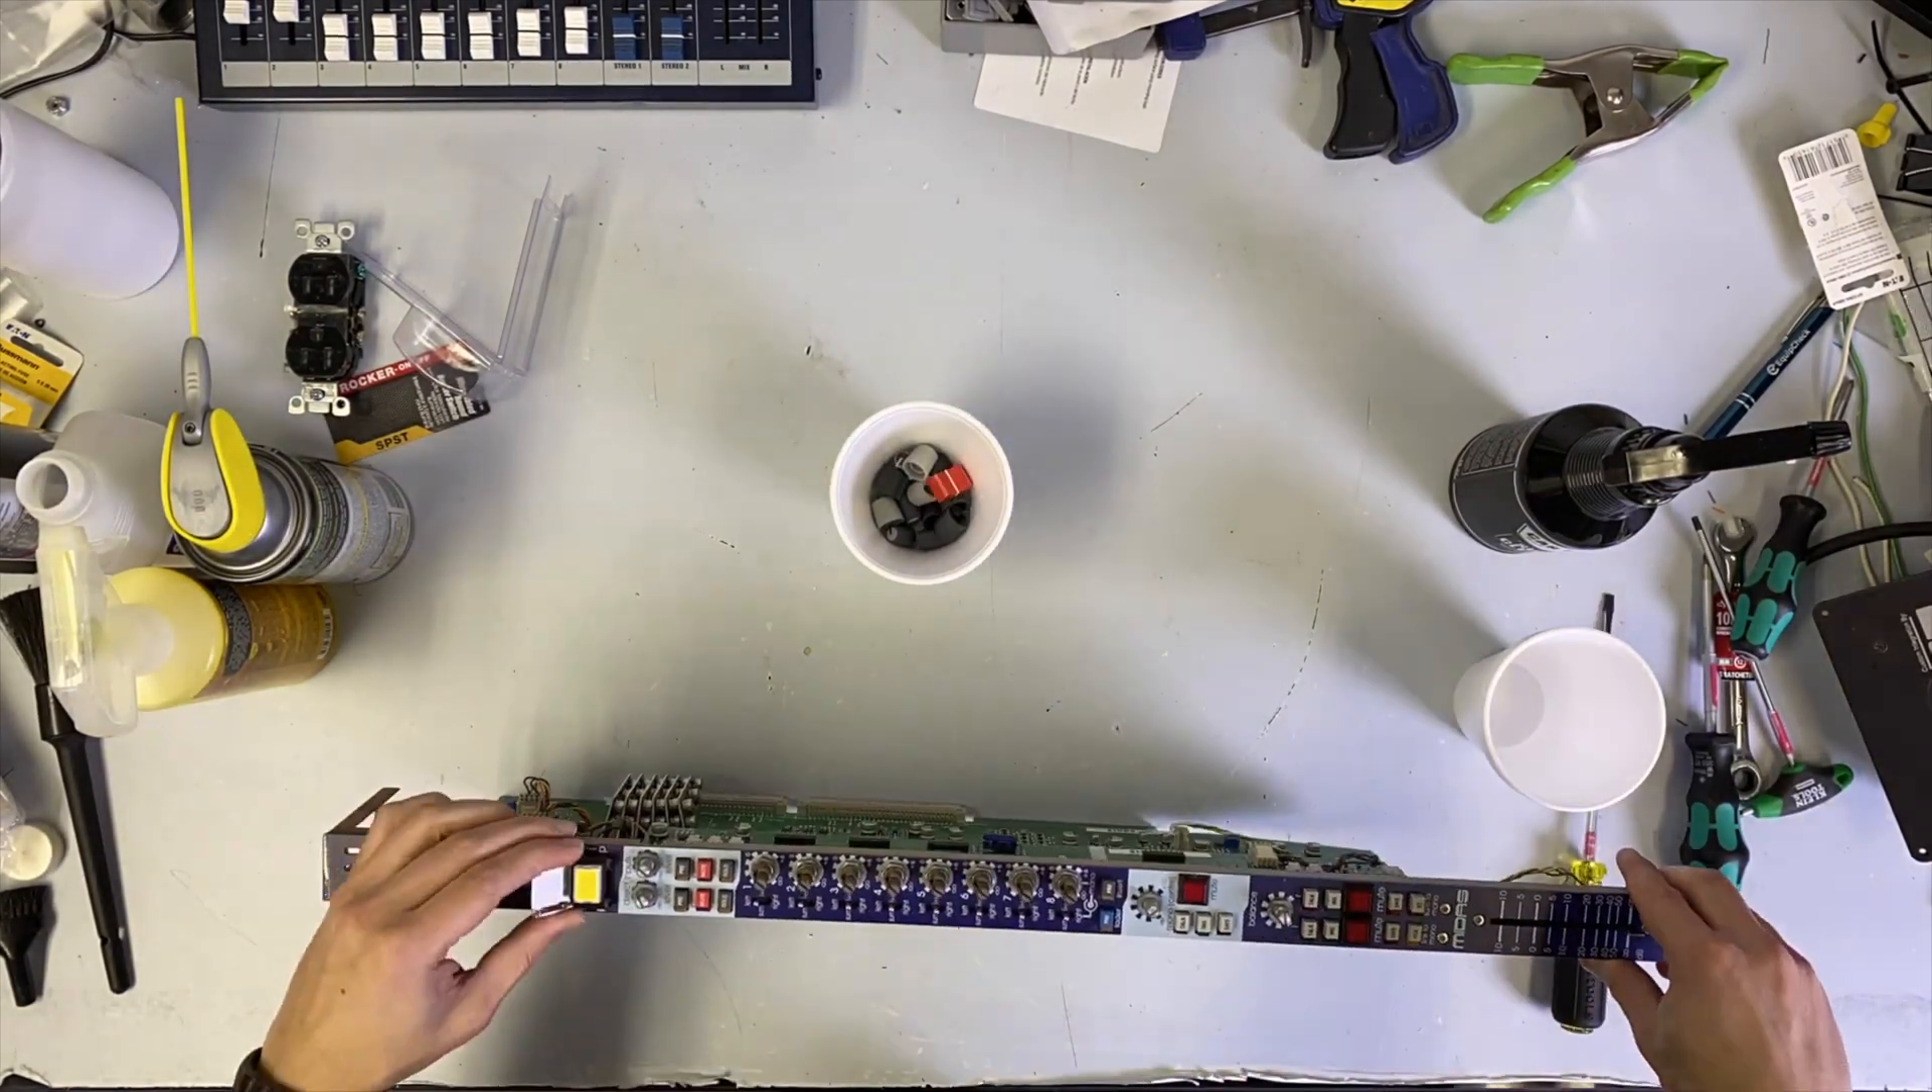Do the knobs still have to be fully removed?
No.